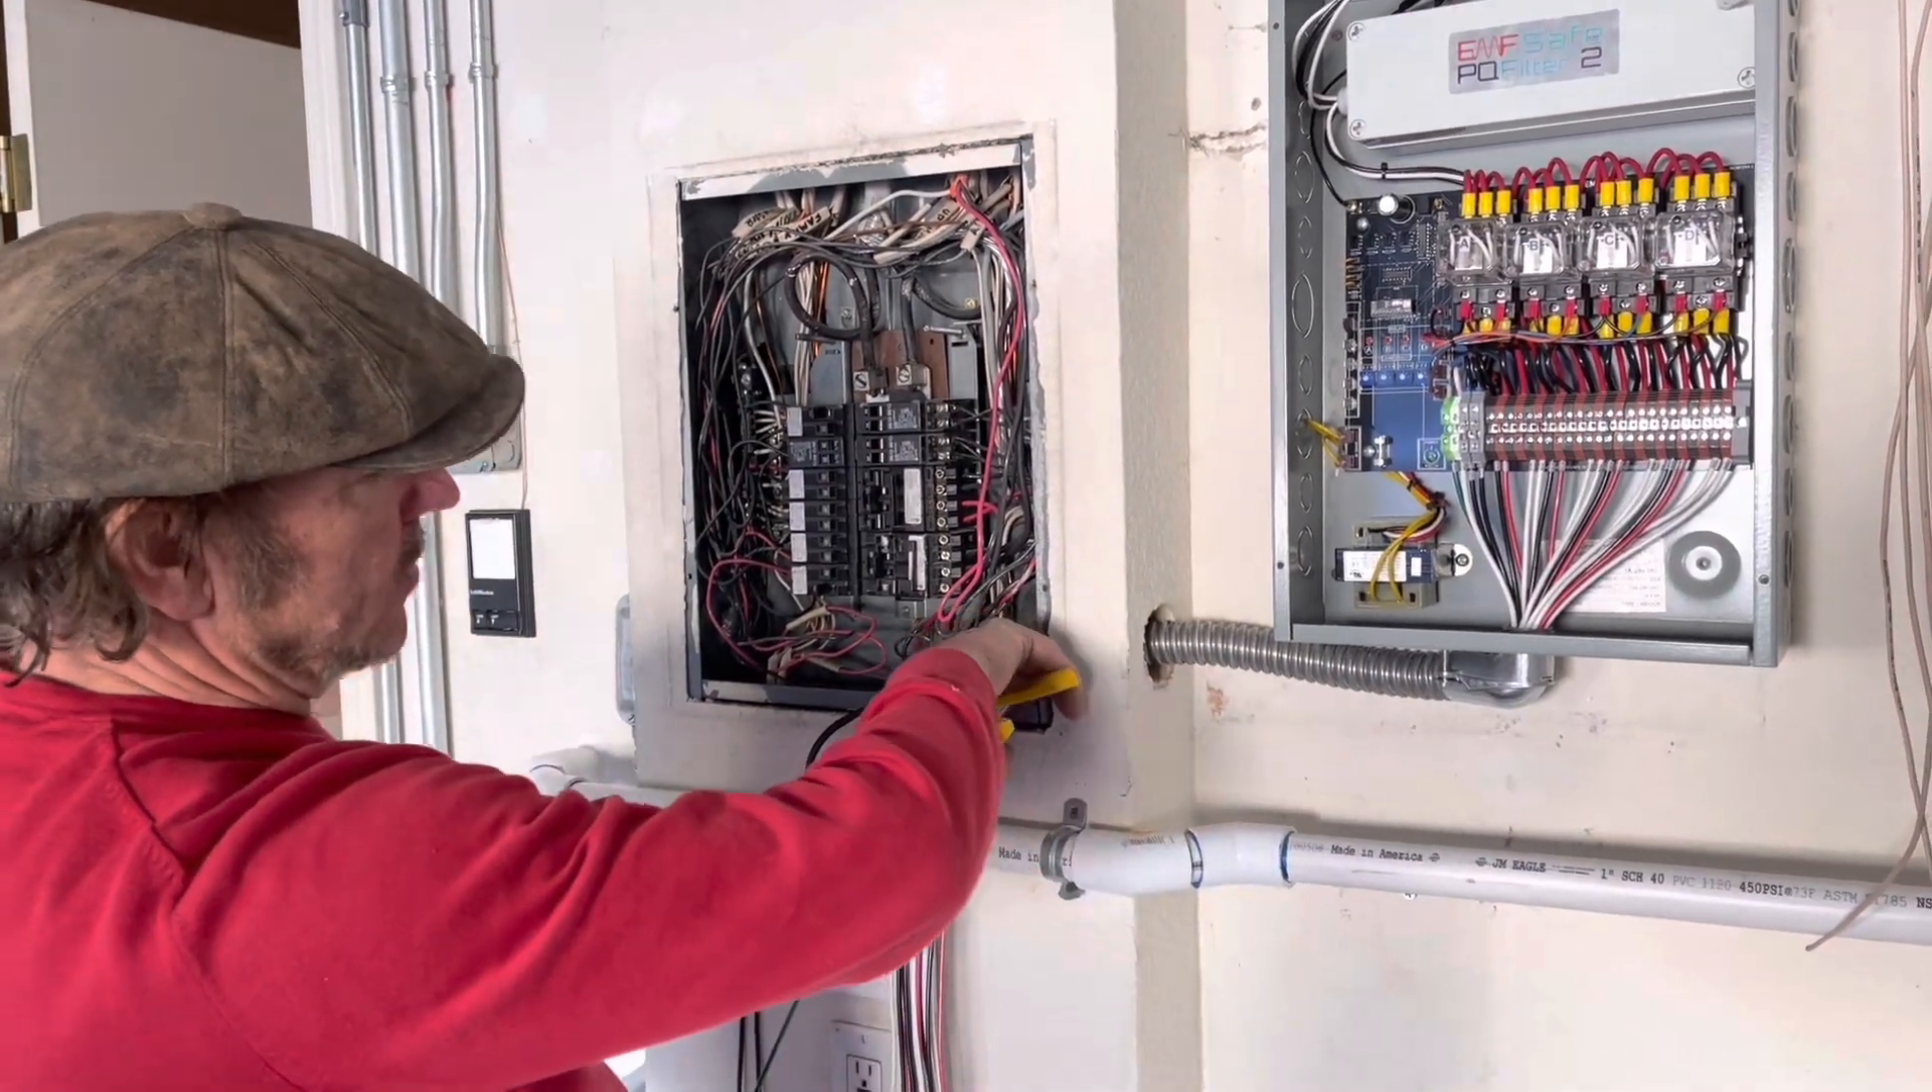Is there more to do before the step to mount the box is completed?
No.